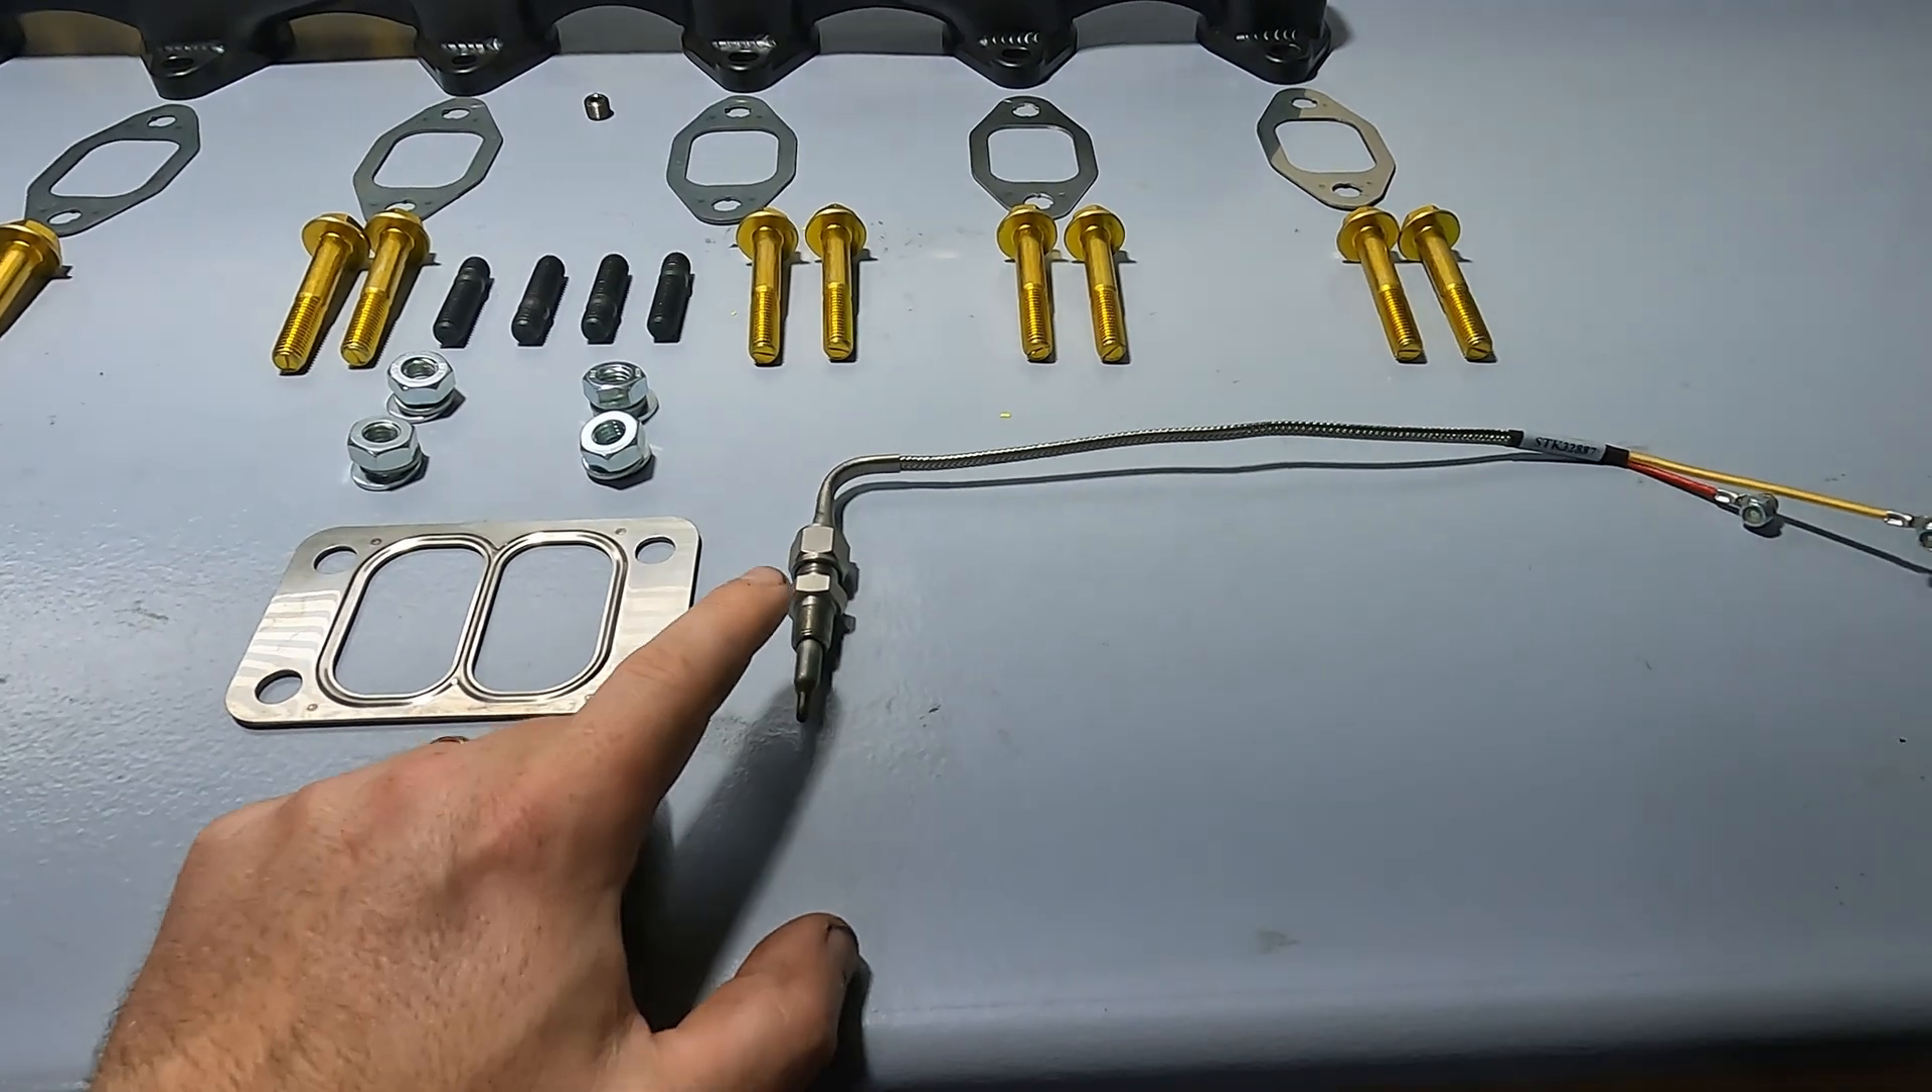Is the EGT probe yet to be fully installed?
Yes.